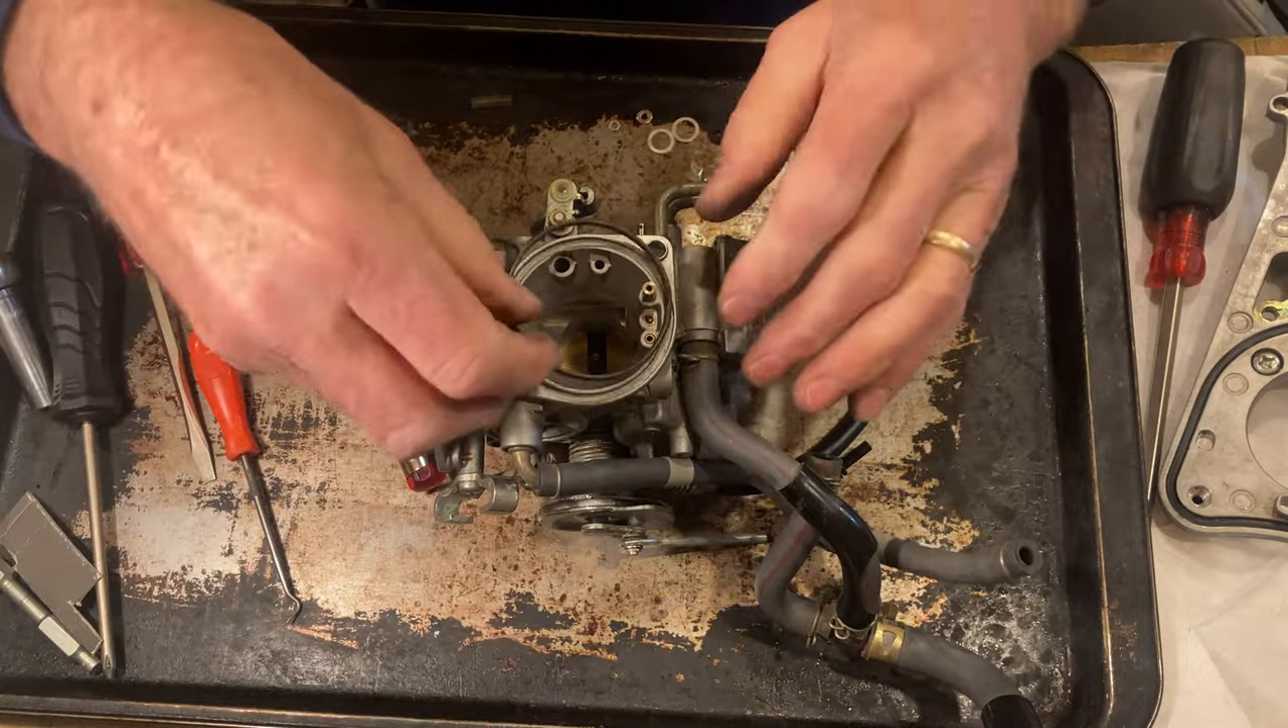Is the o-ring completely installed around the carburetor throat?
No.